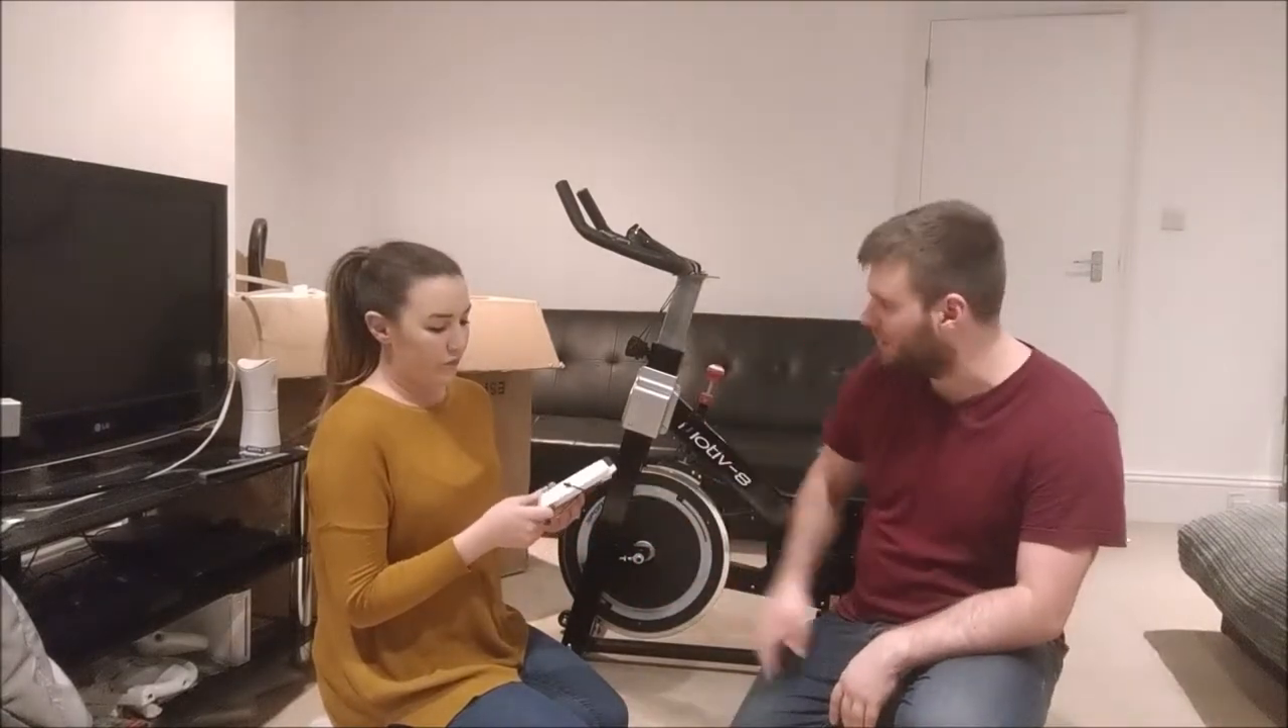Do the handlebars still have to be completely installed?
No.